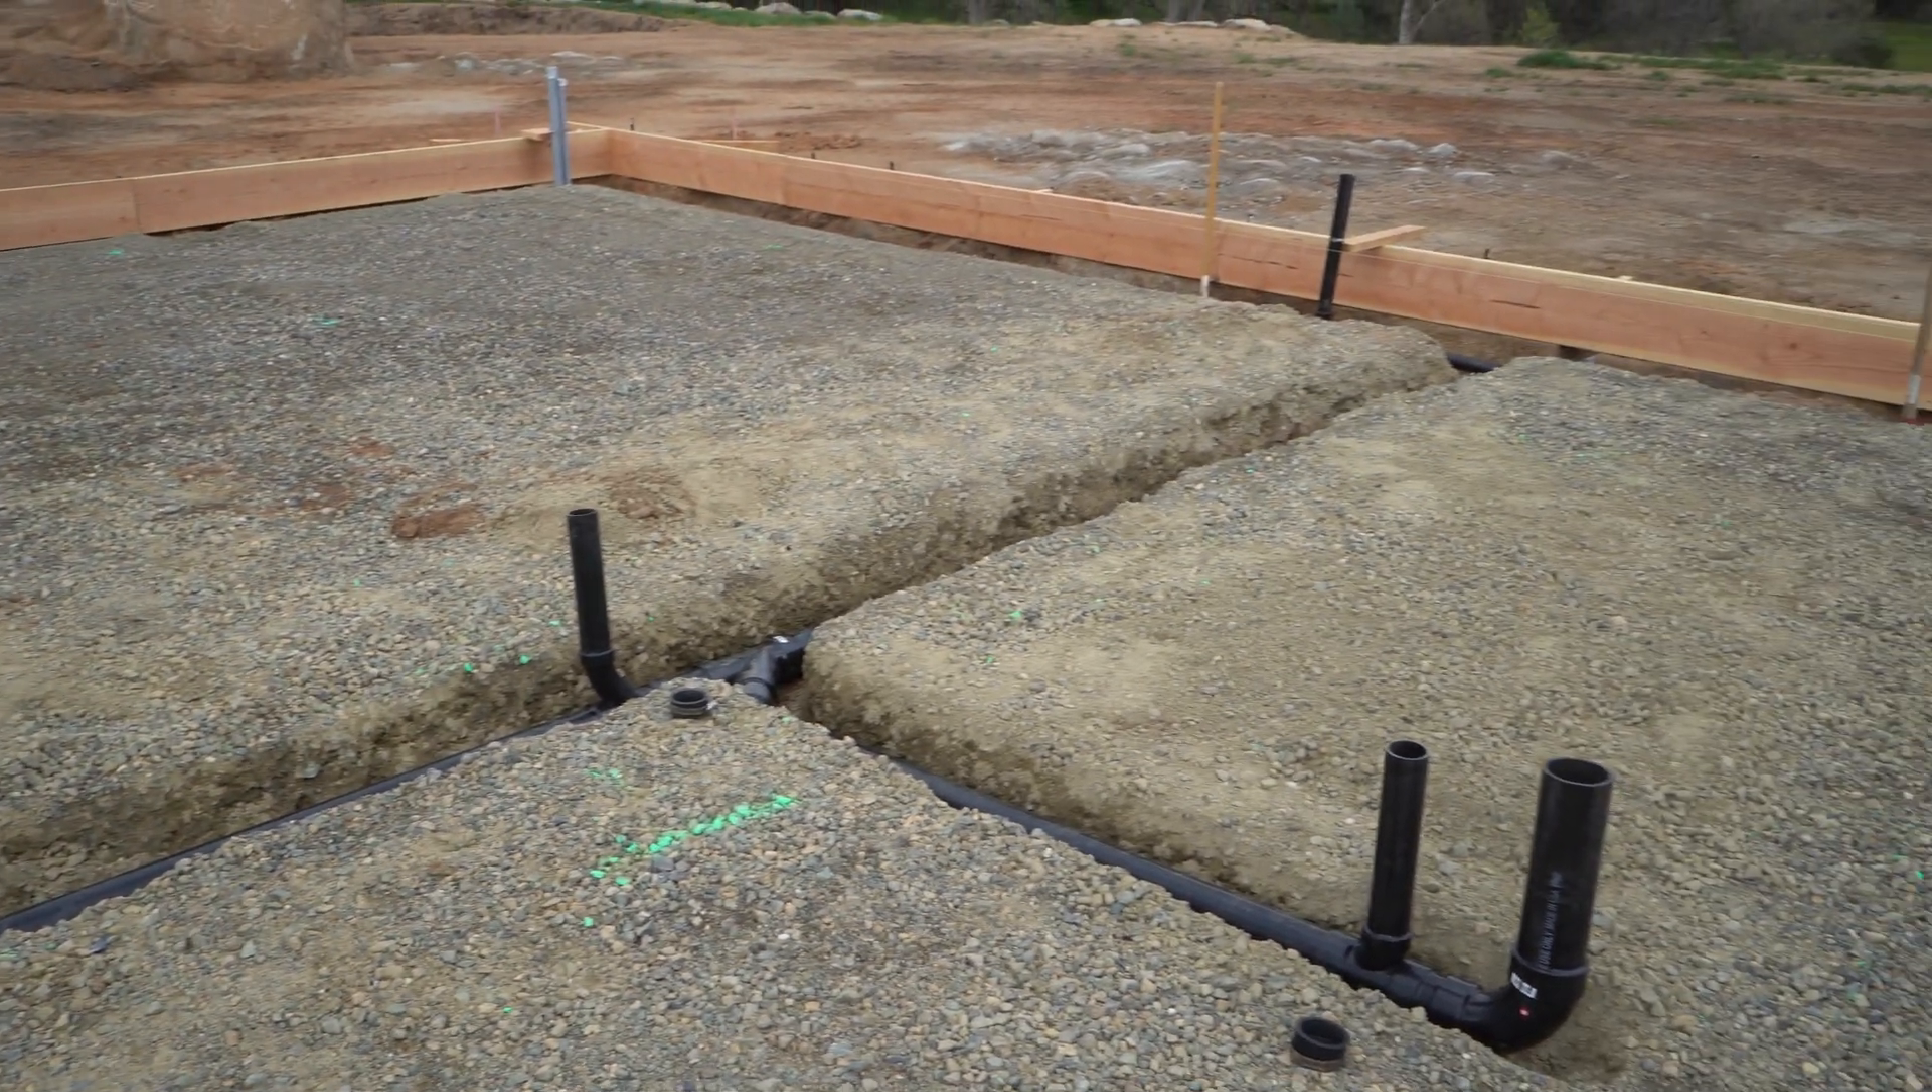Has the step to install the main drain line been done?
Yes.